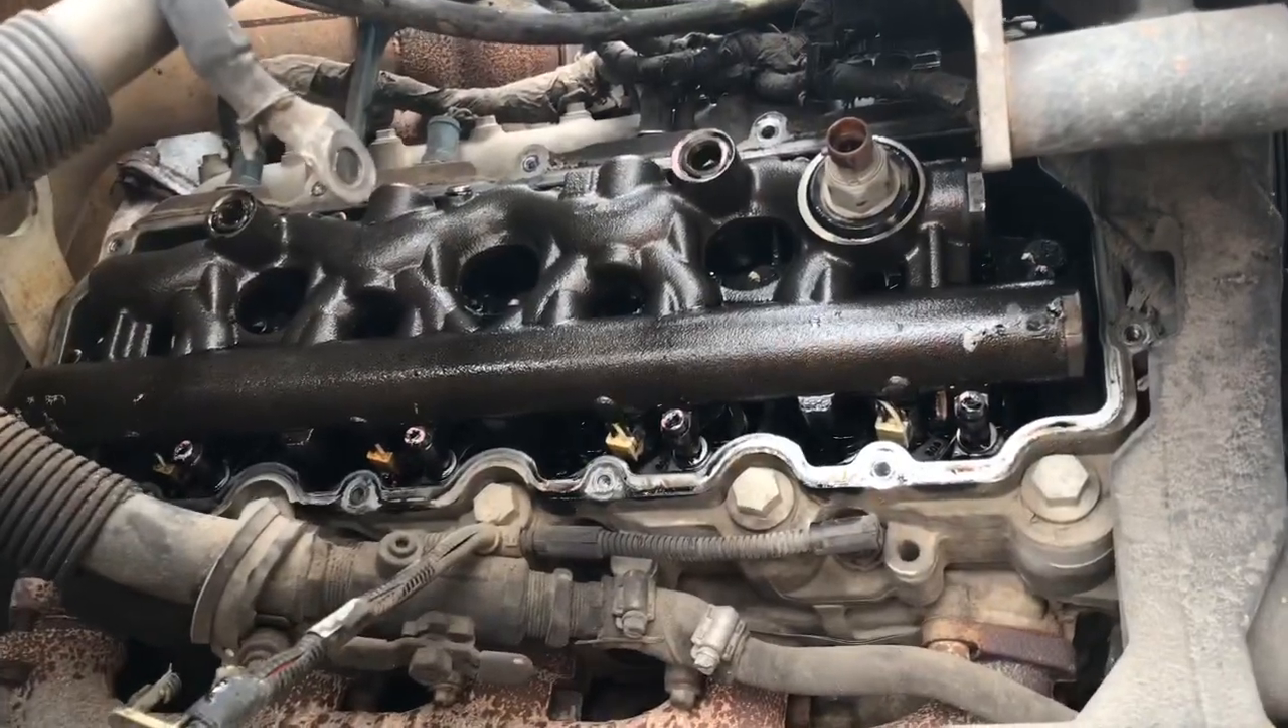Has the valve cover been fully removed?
Yes.